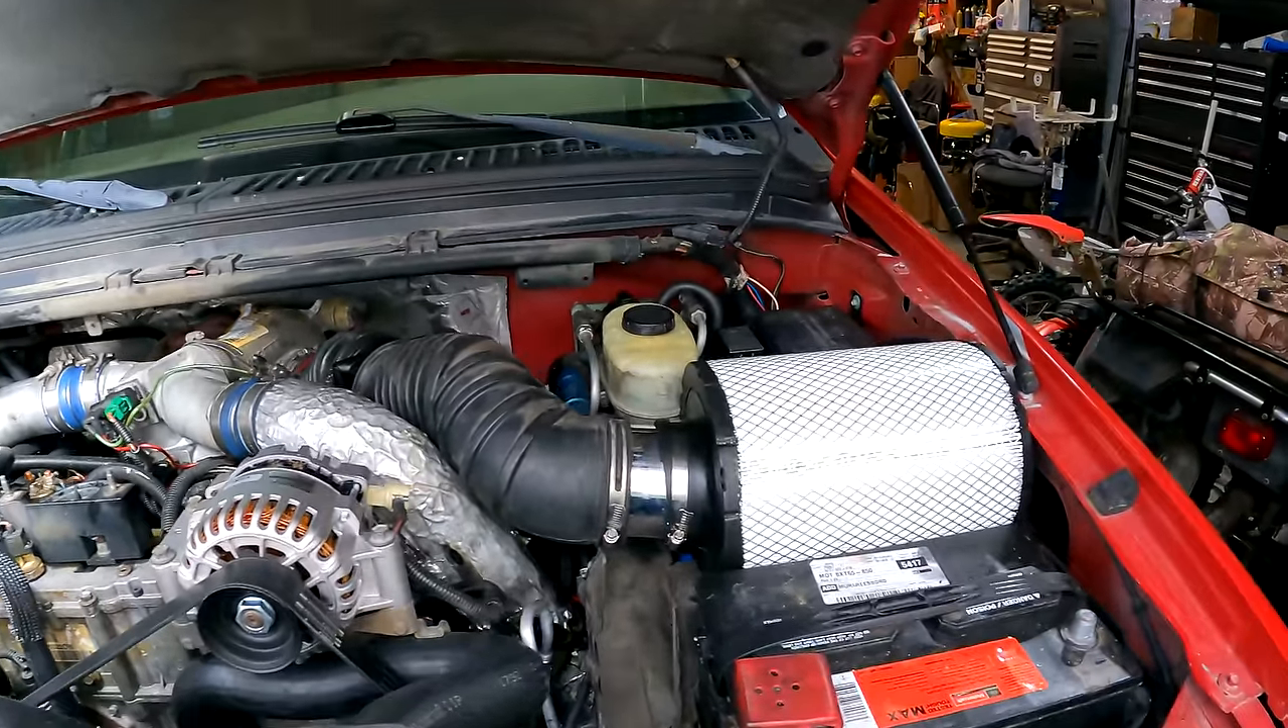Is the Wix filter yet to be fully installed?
No.